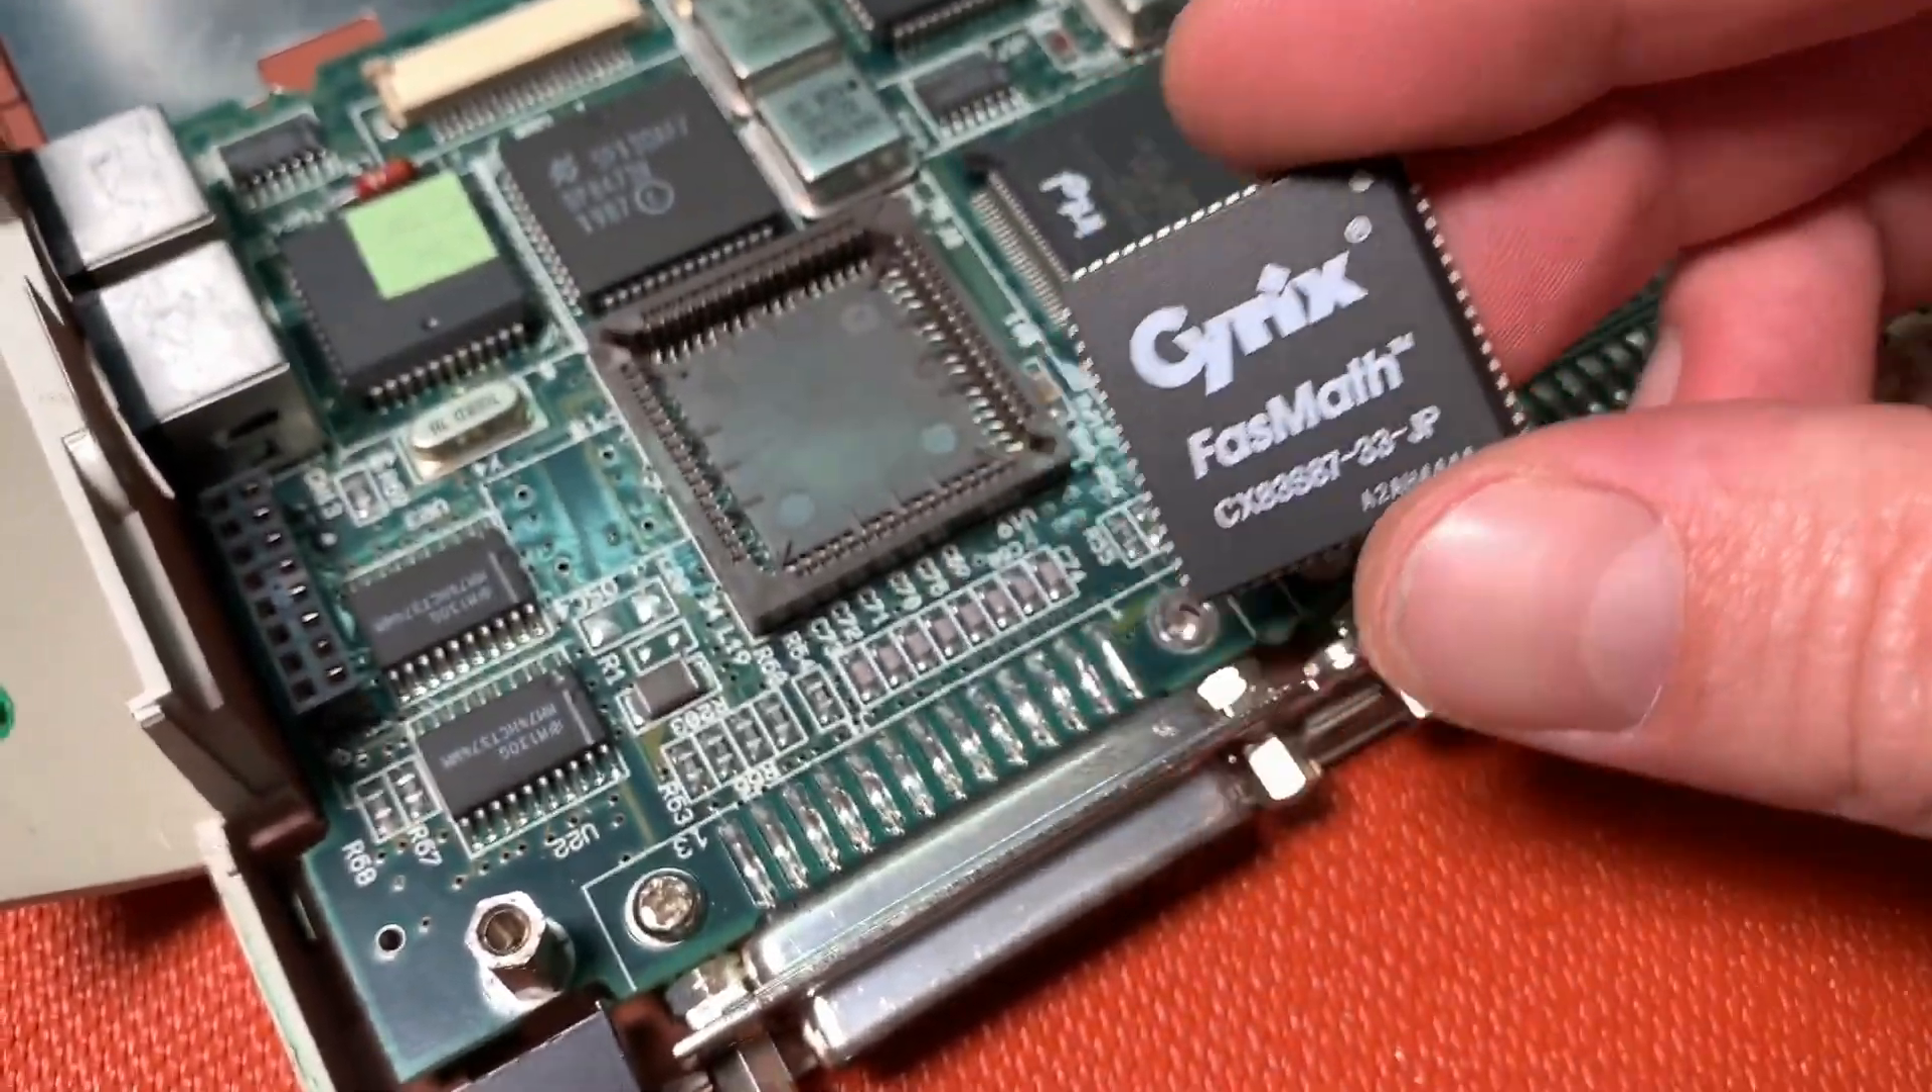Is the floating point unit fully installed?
No.